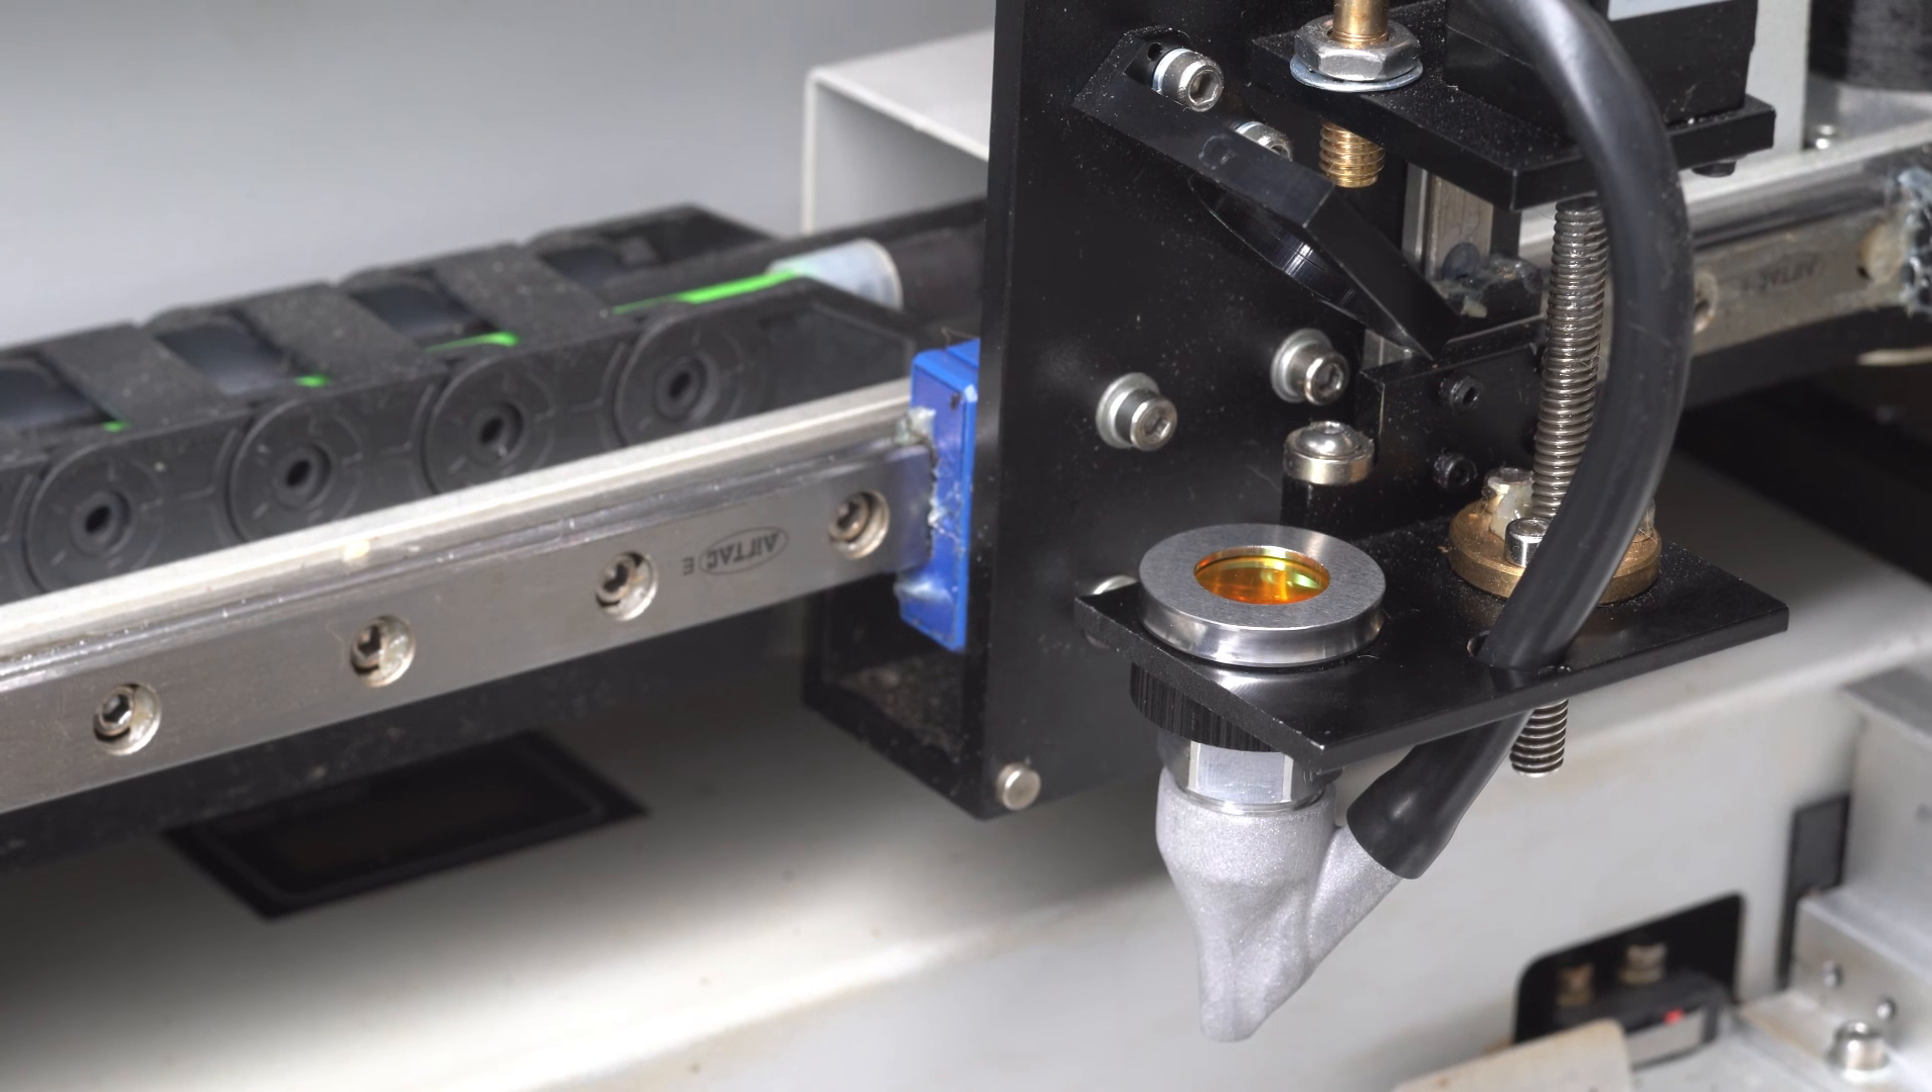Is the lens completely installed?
Yes.